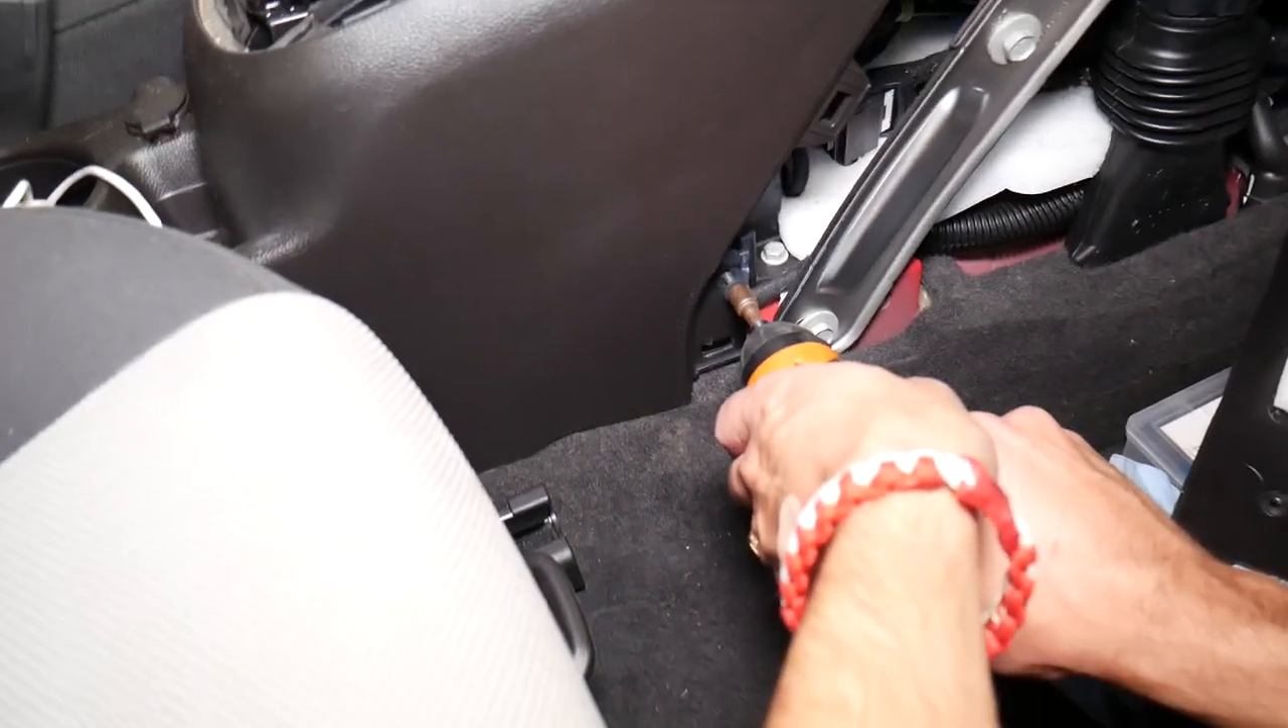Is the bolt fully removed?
No.